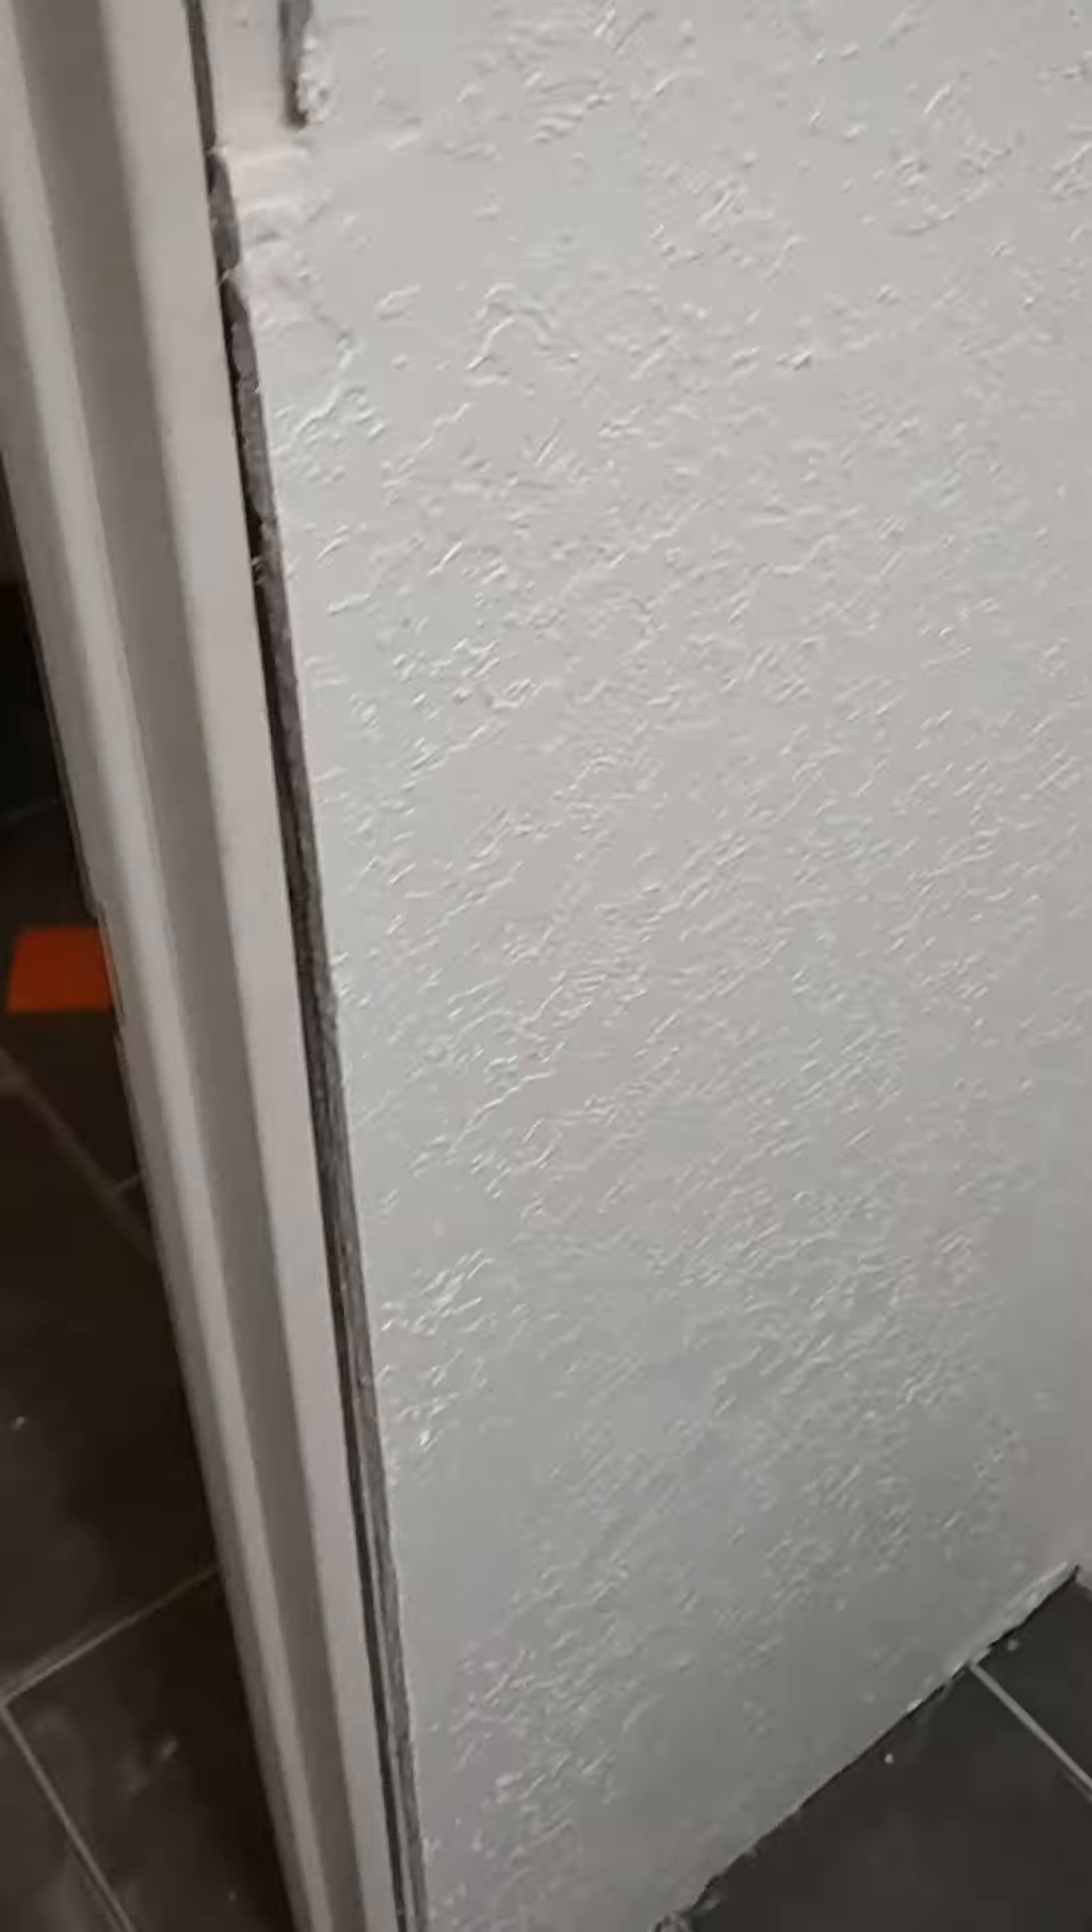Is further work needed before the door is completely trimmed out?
Yes.